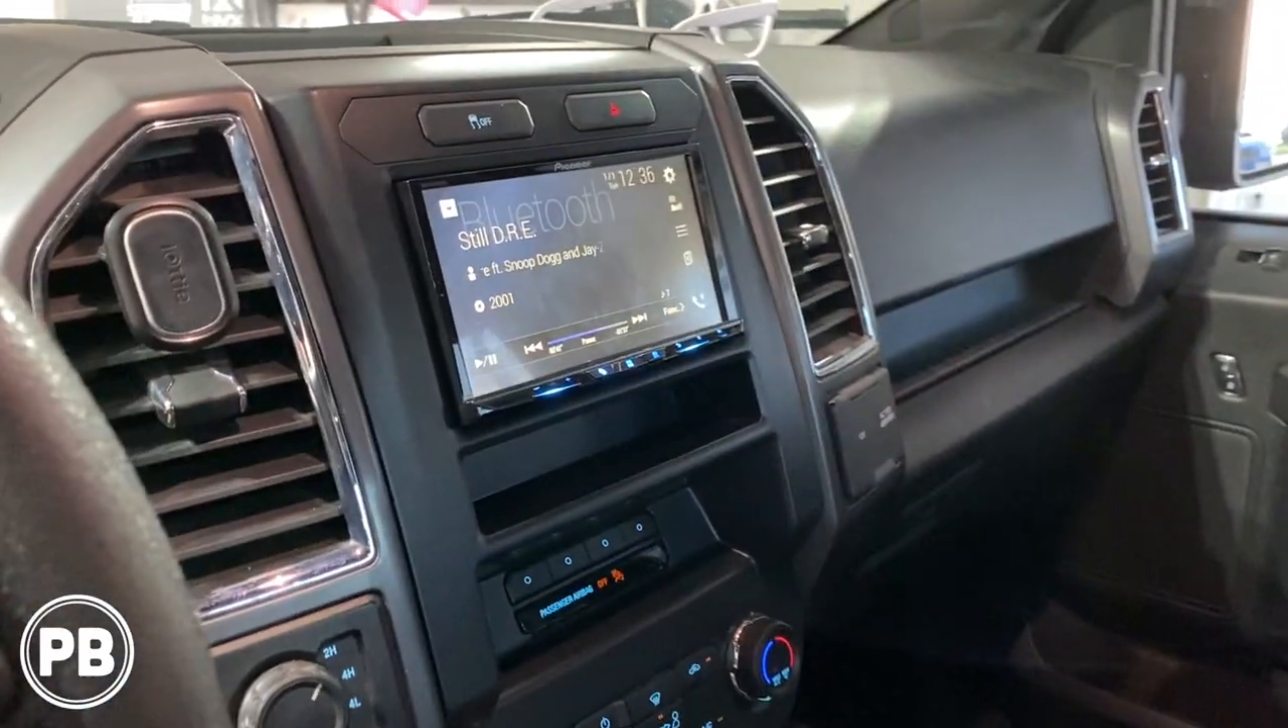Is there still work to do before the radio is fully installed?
No.